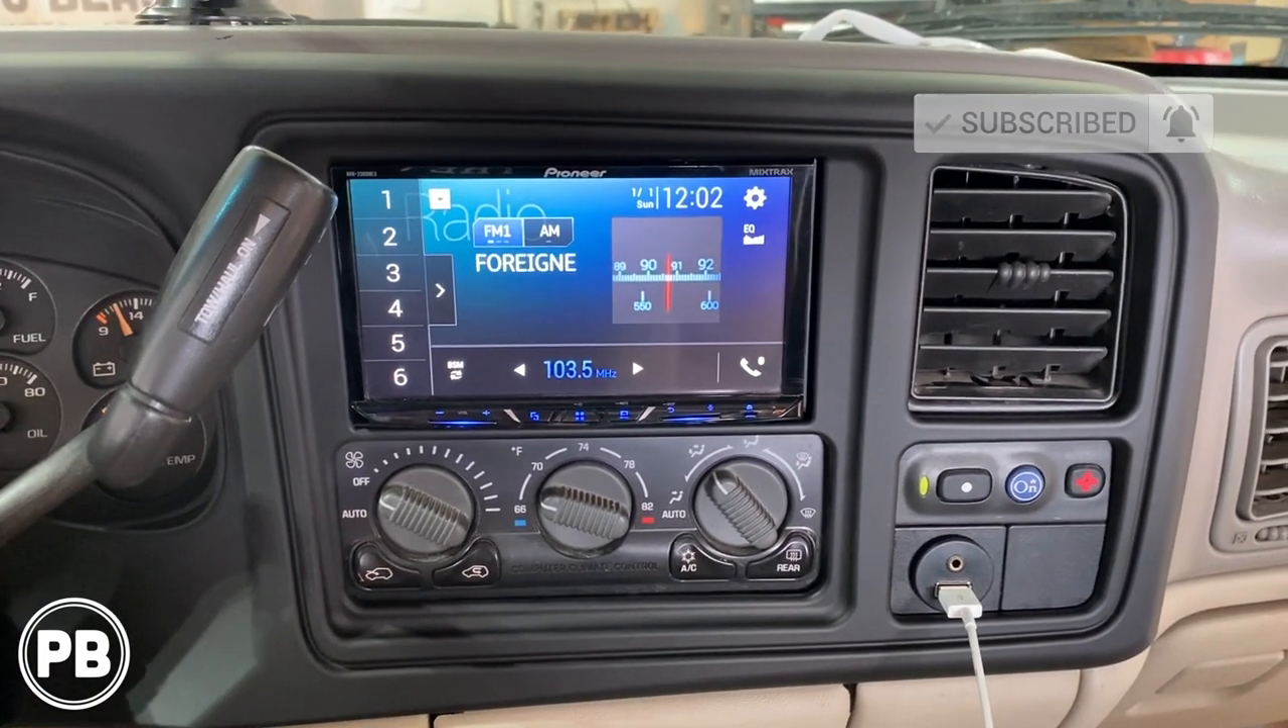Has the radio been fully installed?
Yes.